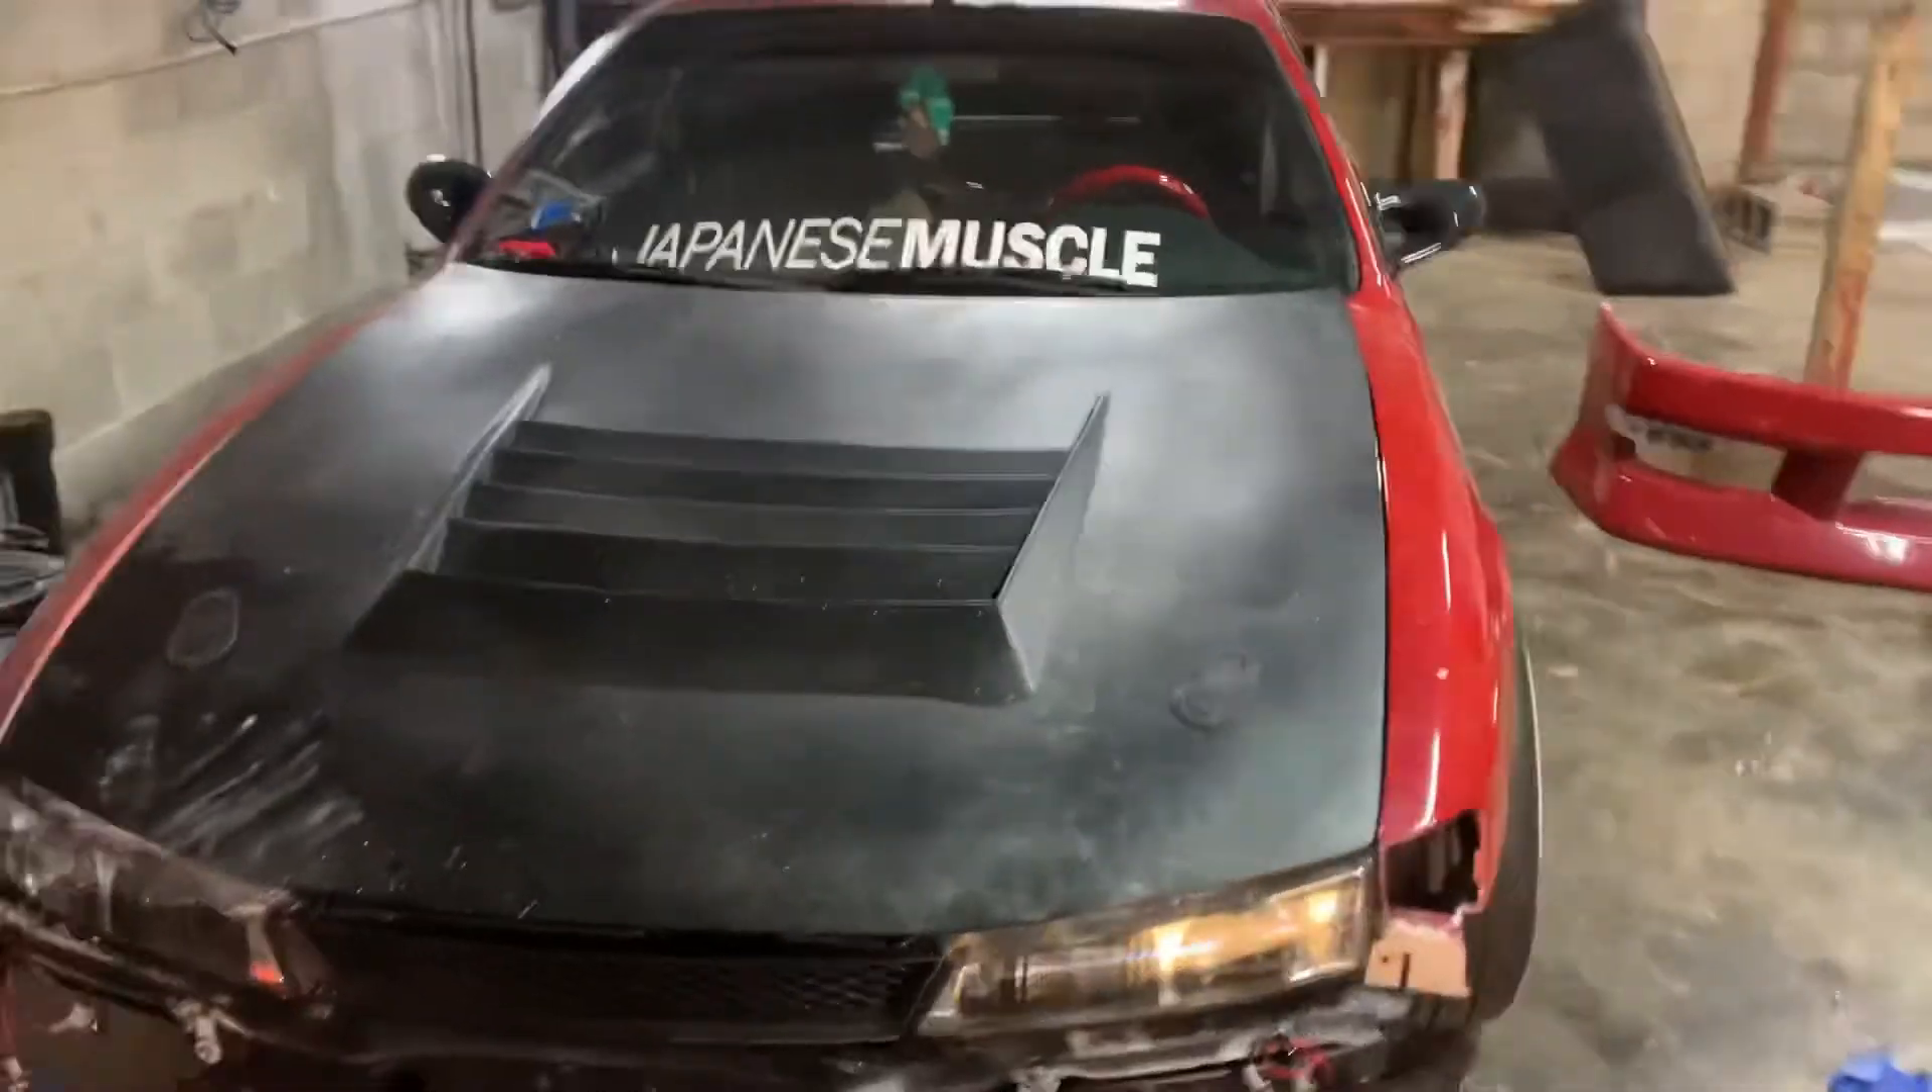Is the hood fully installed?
Yes.